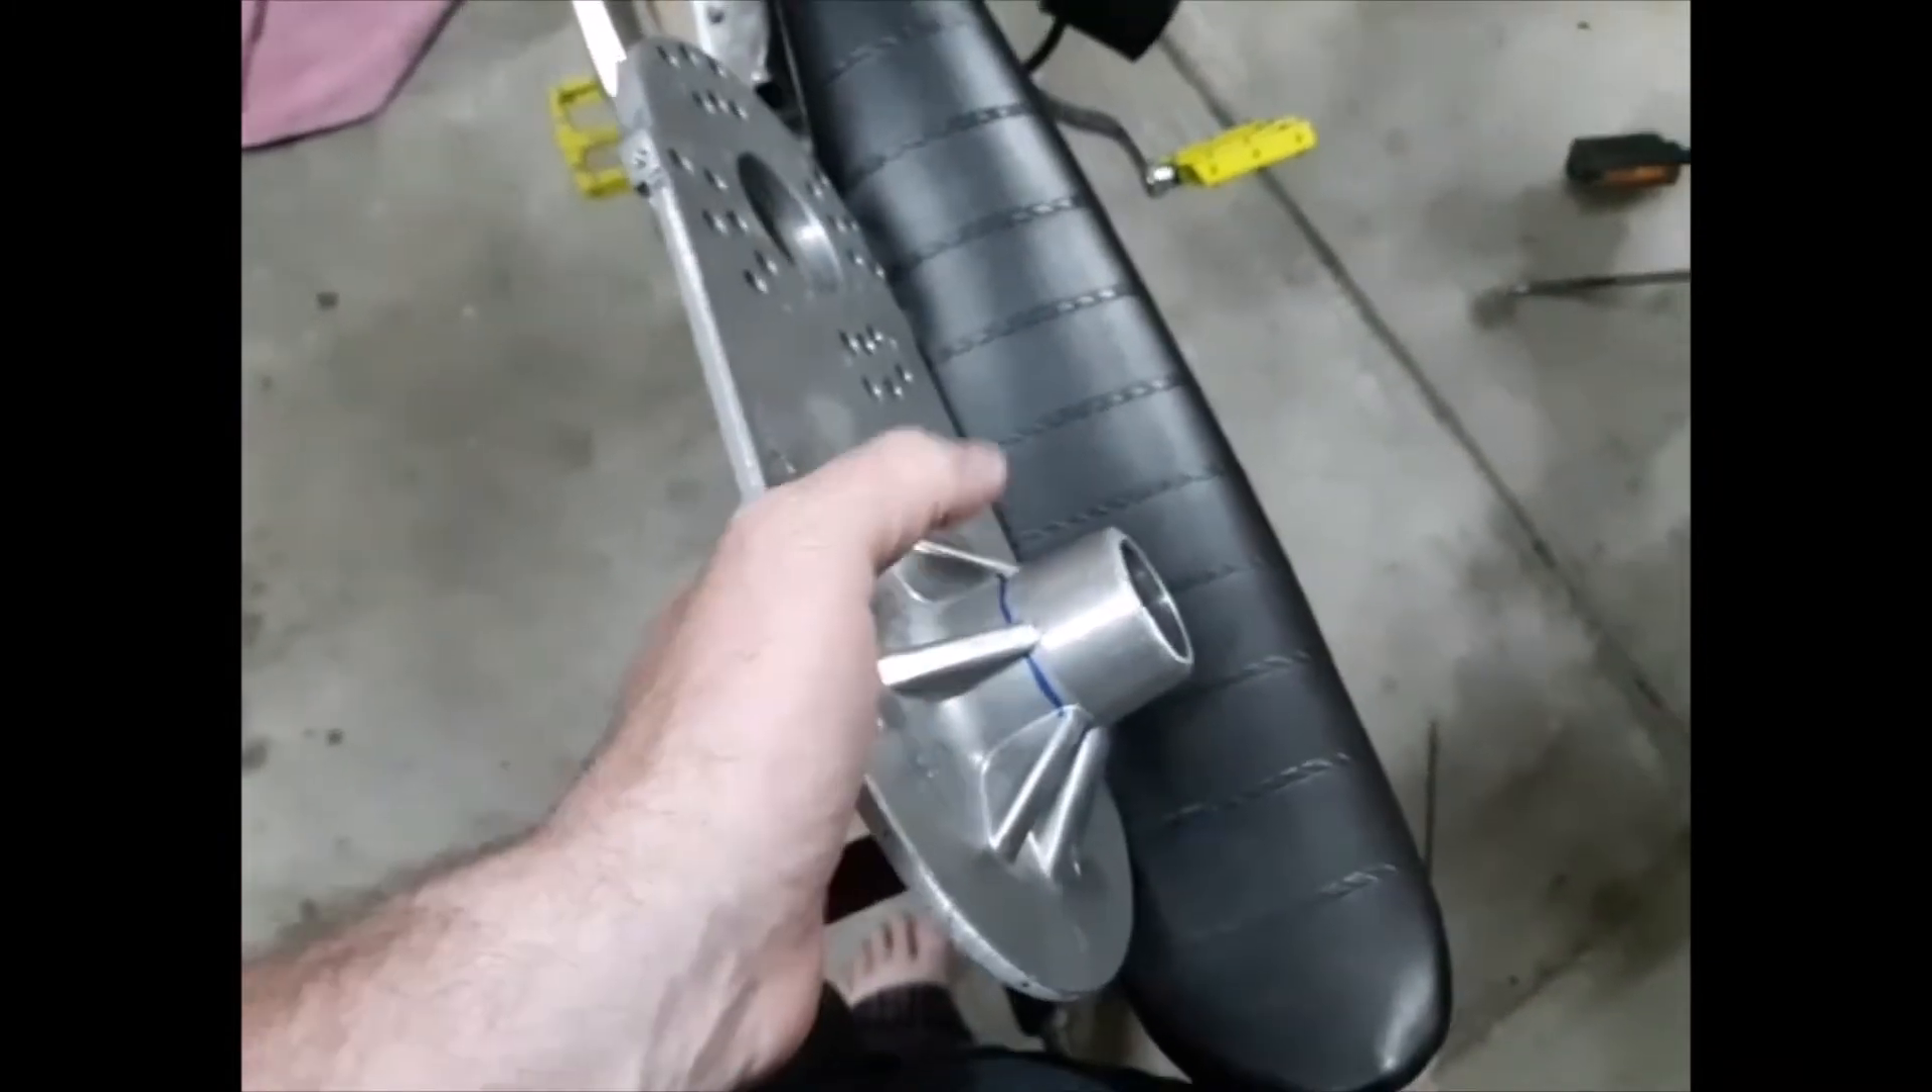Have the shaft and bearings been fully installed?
No.